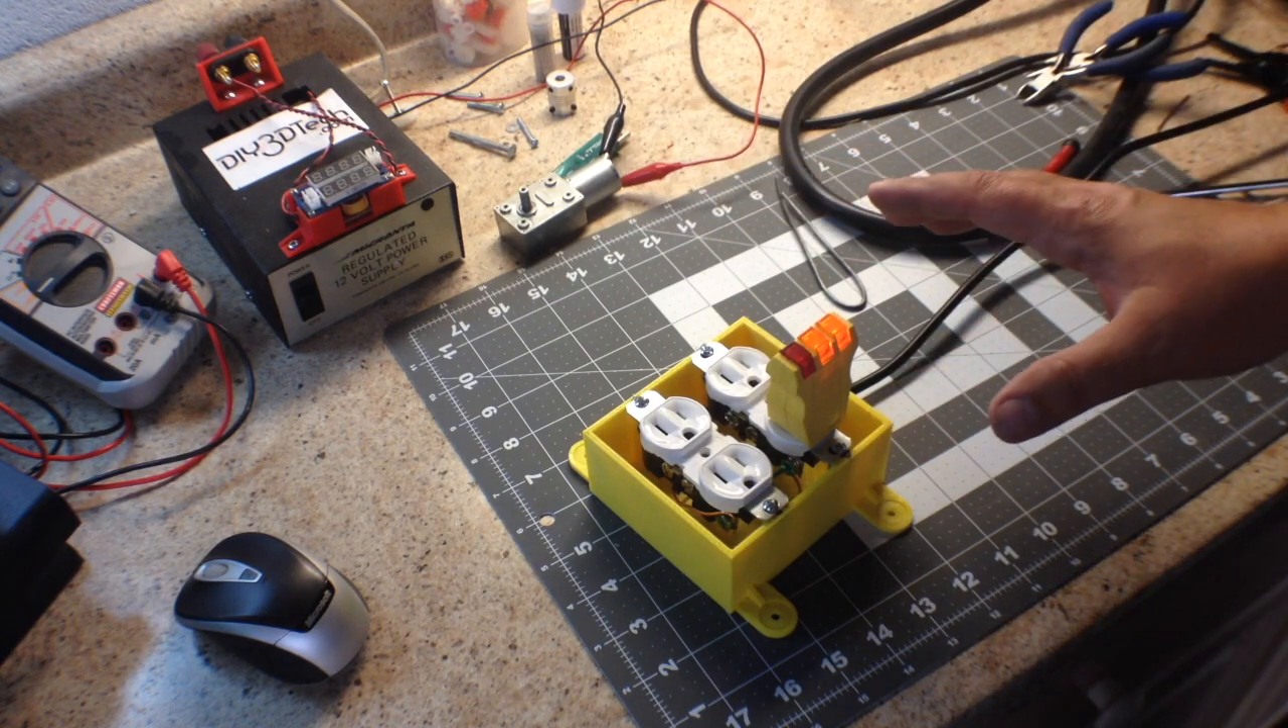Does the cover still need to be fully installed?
Yes.